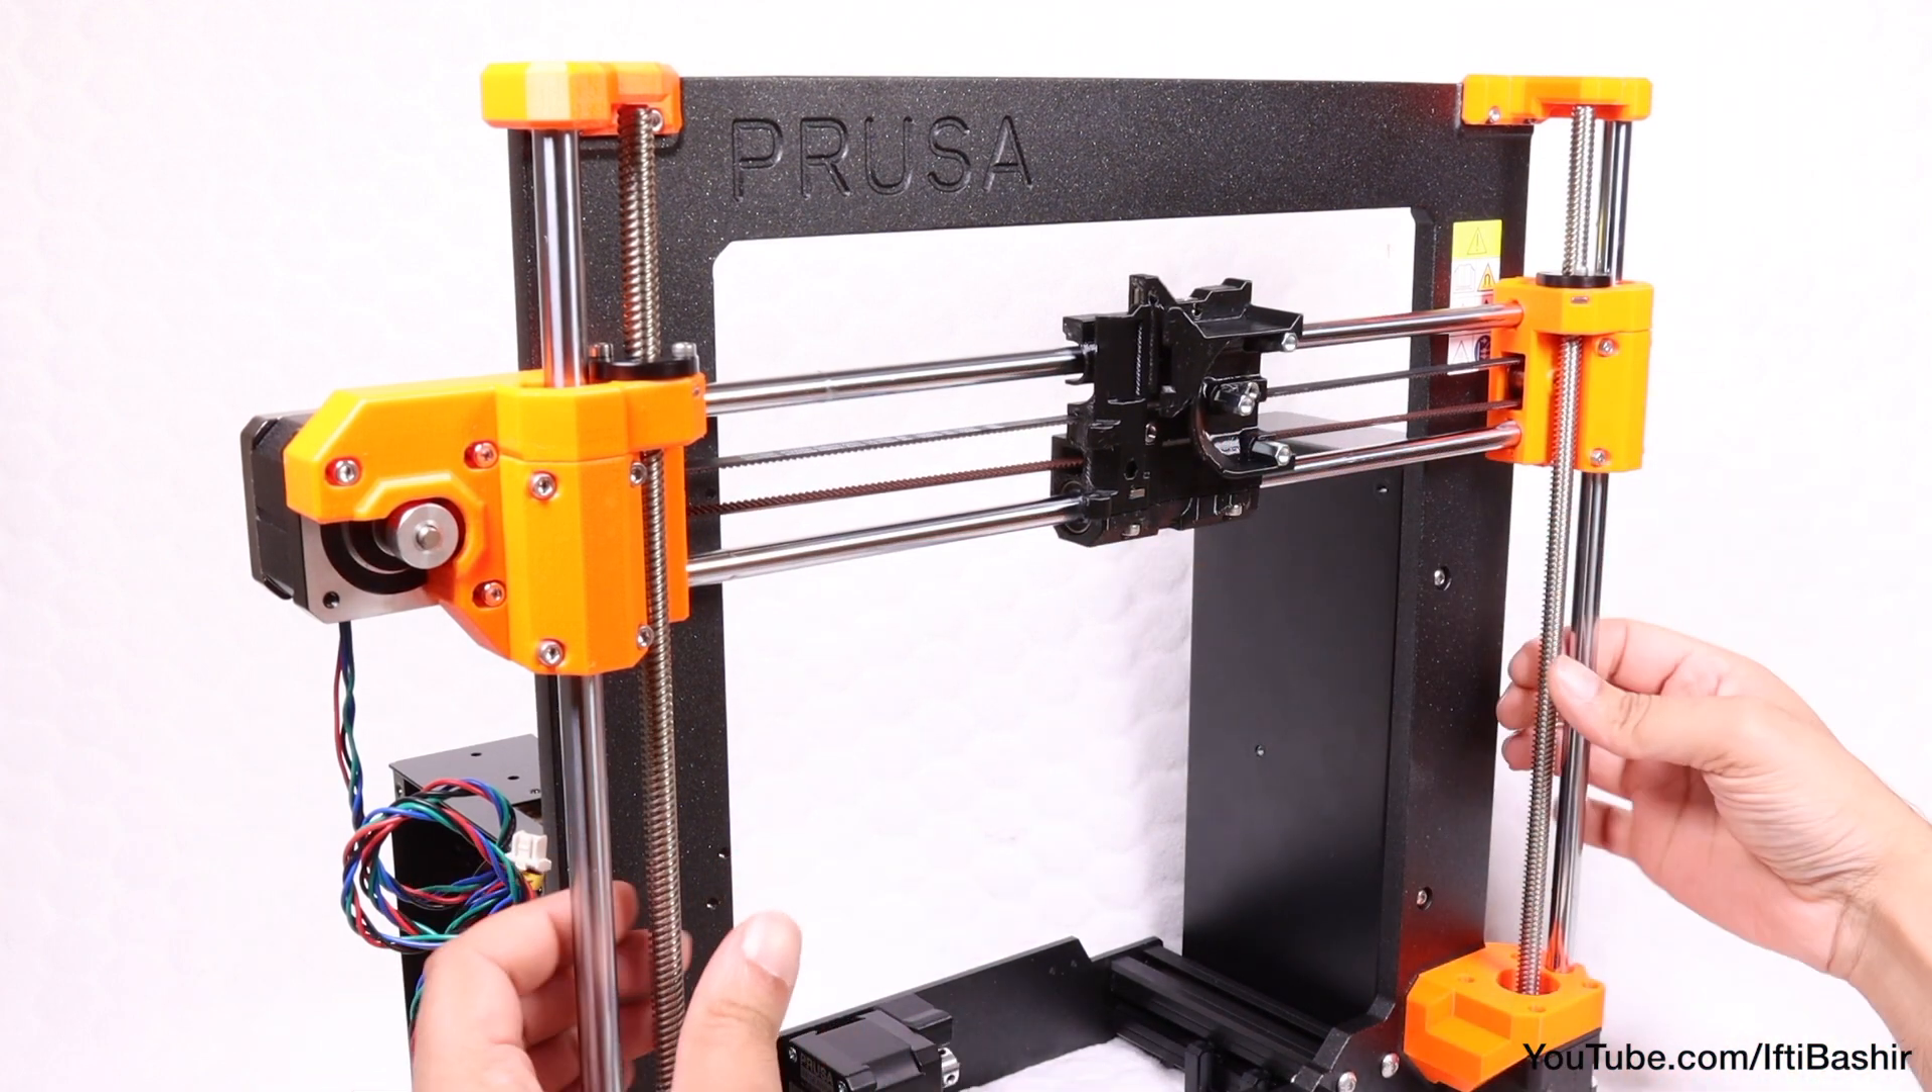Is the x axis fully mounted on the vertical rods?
Yes.